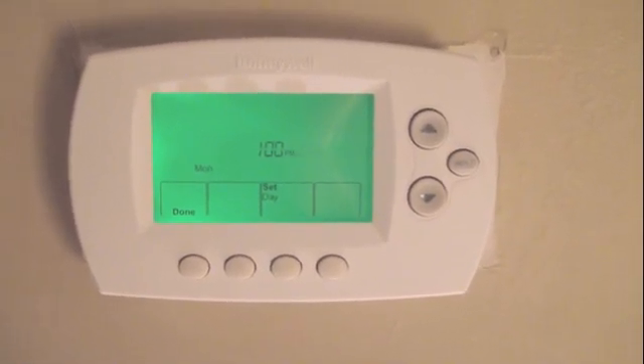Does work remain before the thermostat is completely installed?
No.